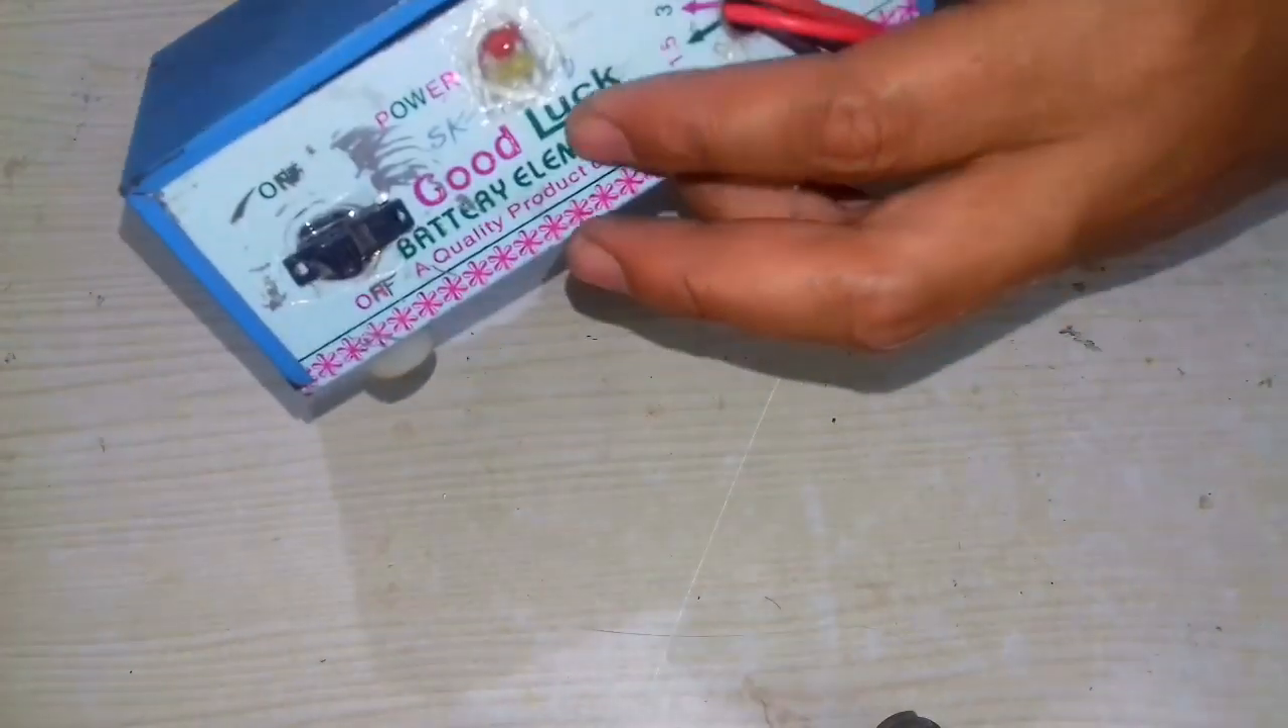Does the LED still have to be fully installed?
No.